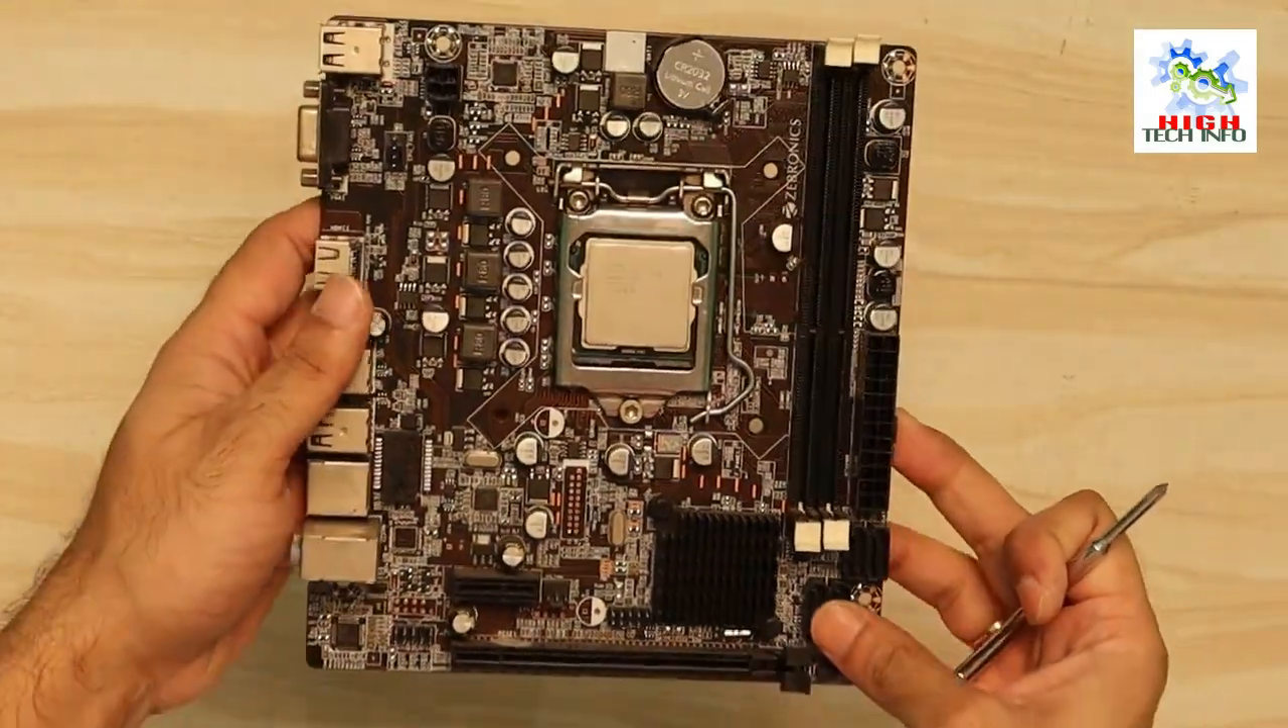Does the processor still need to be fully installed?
No.